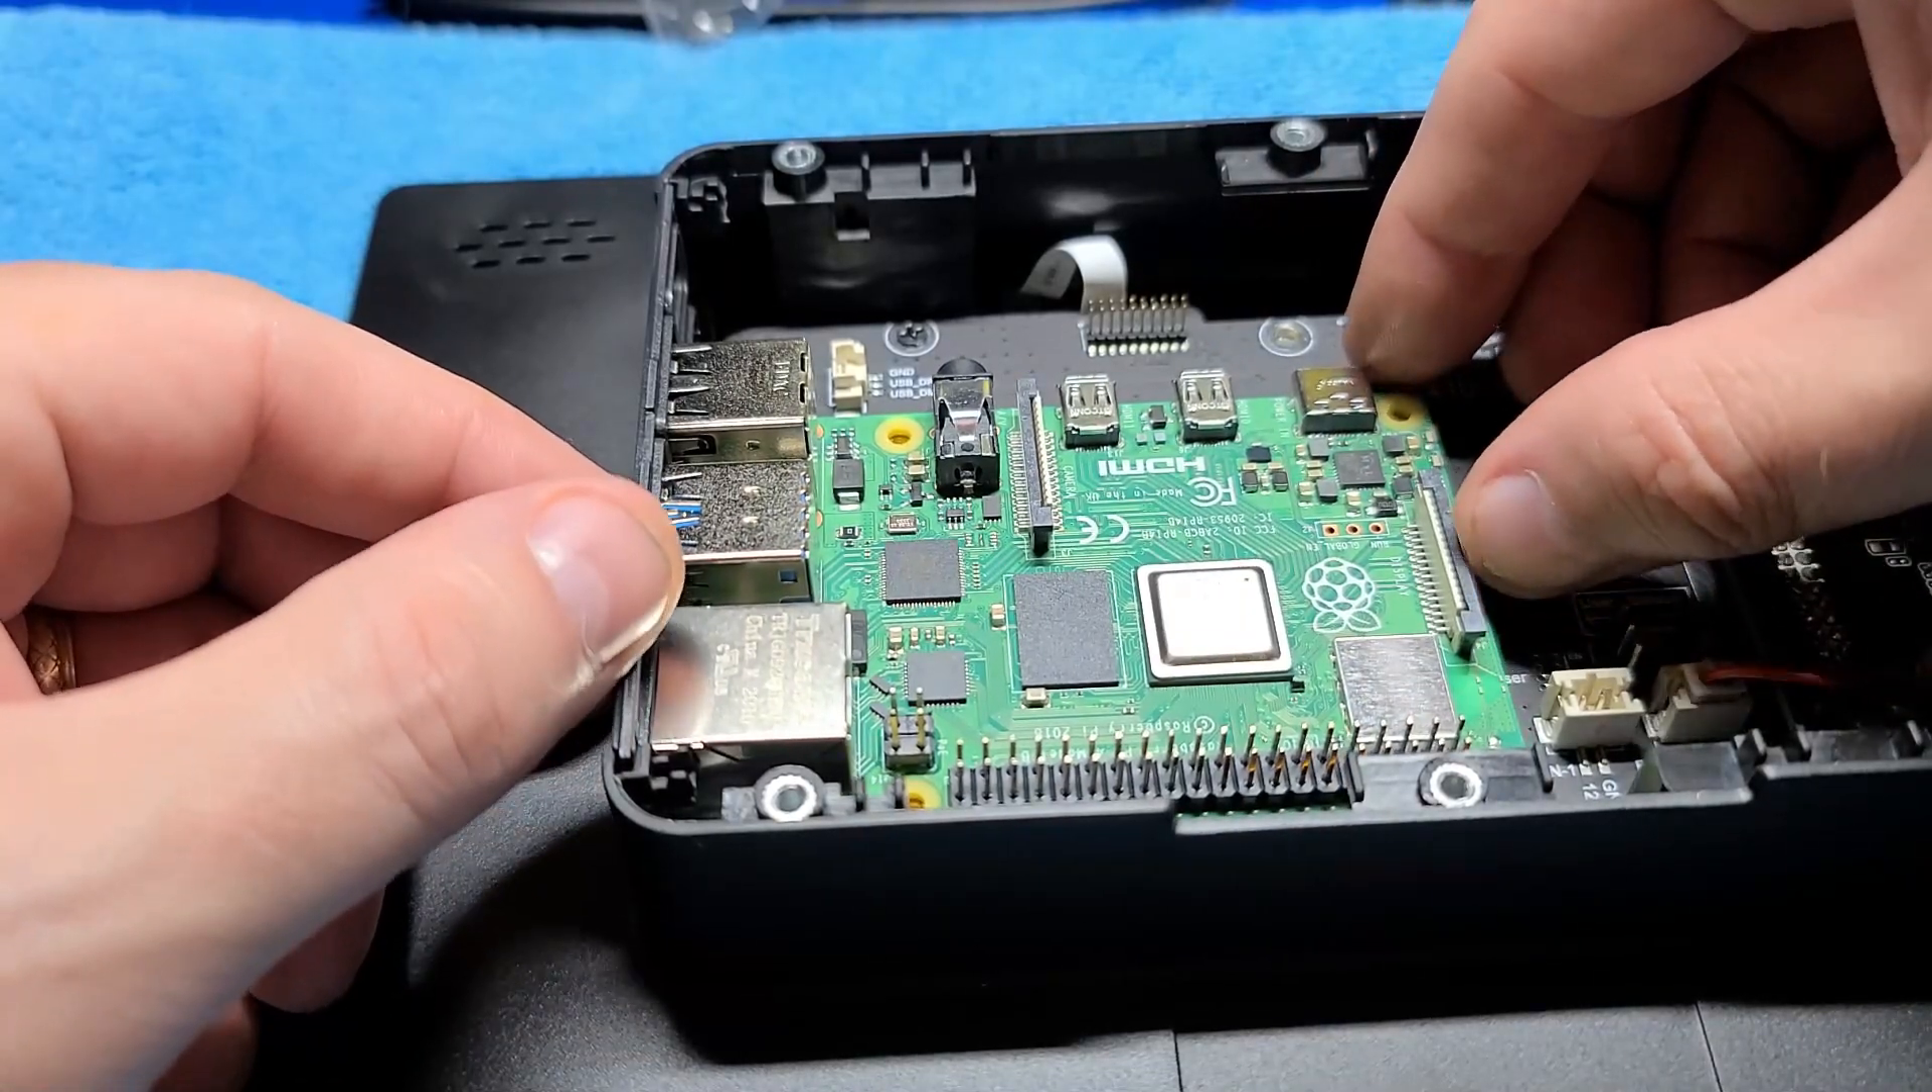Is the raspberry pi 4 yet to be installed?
Yes.